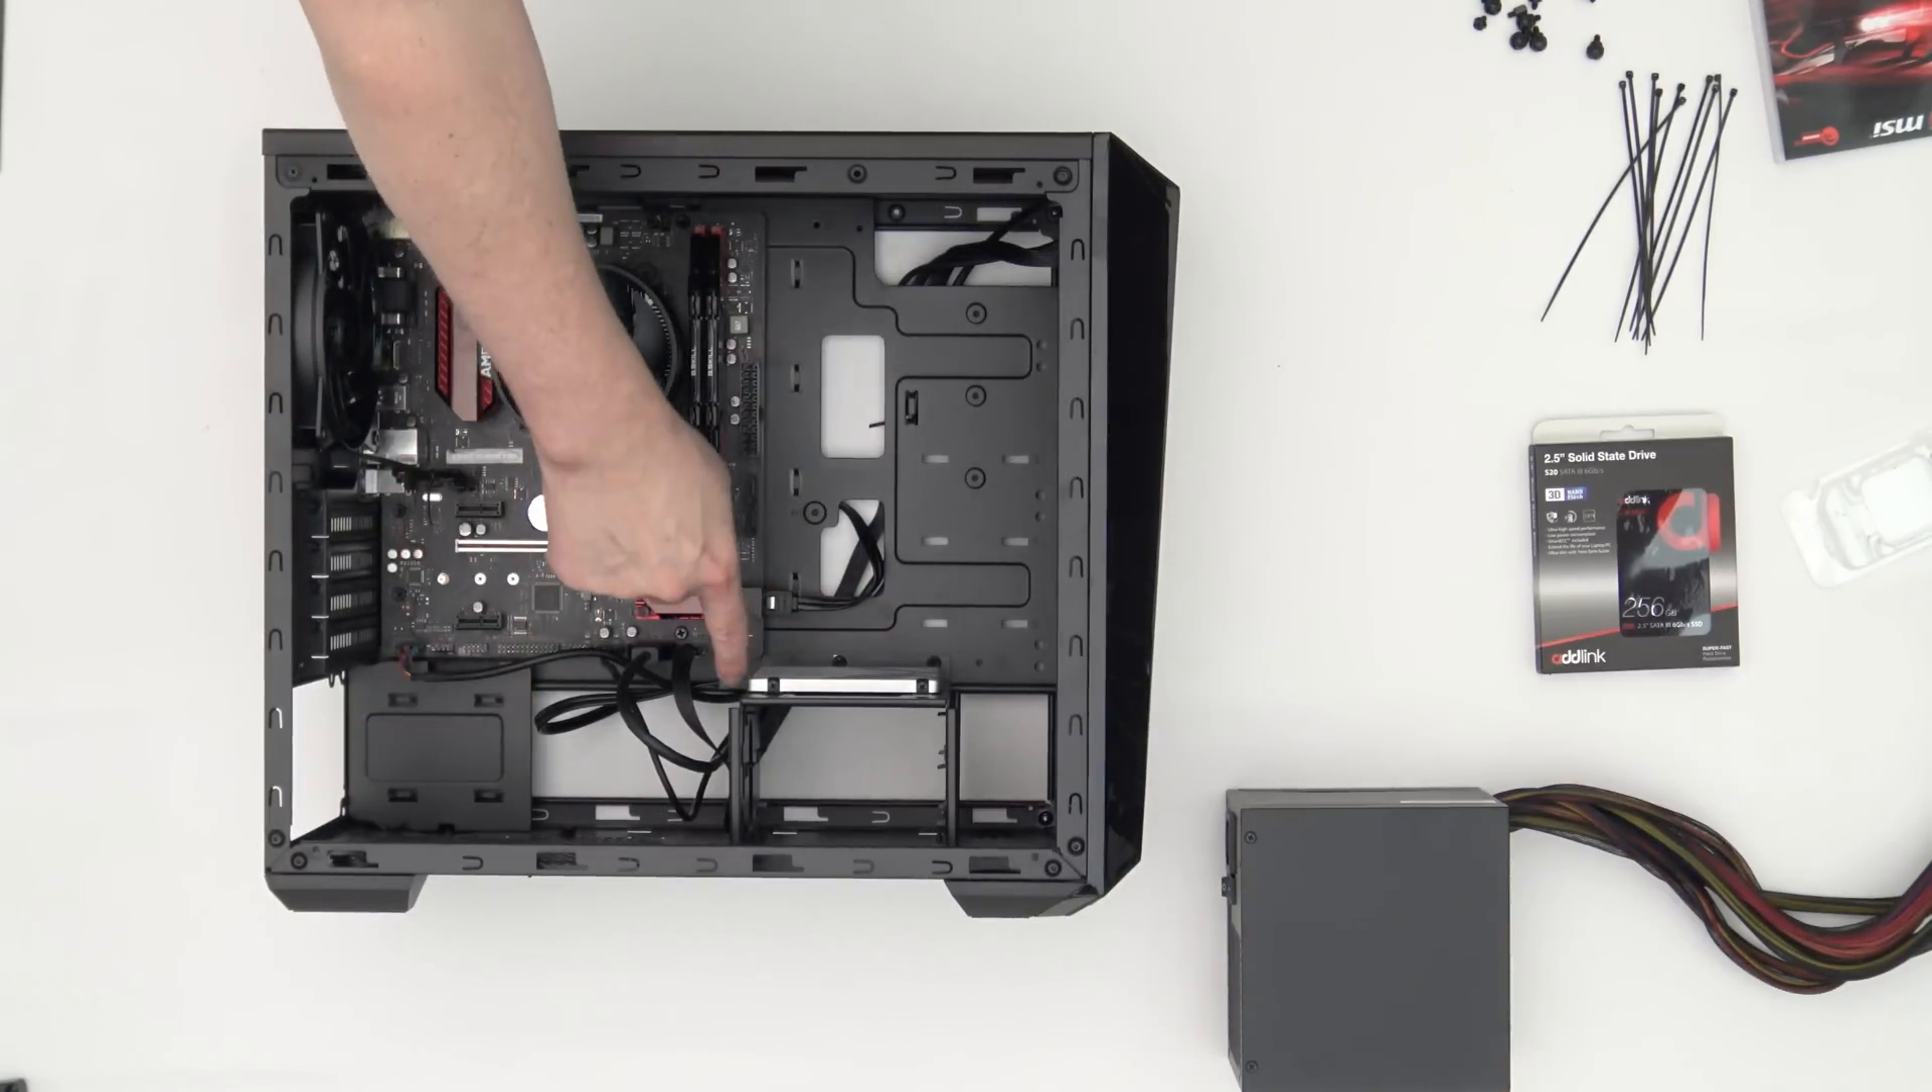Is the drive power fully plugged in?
No.